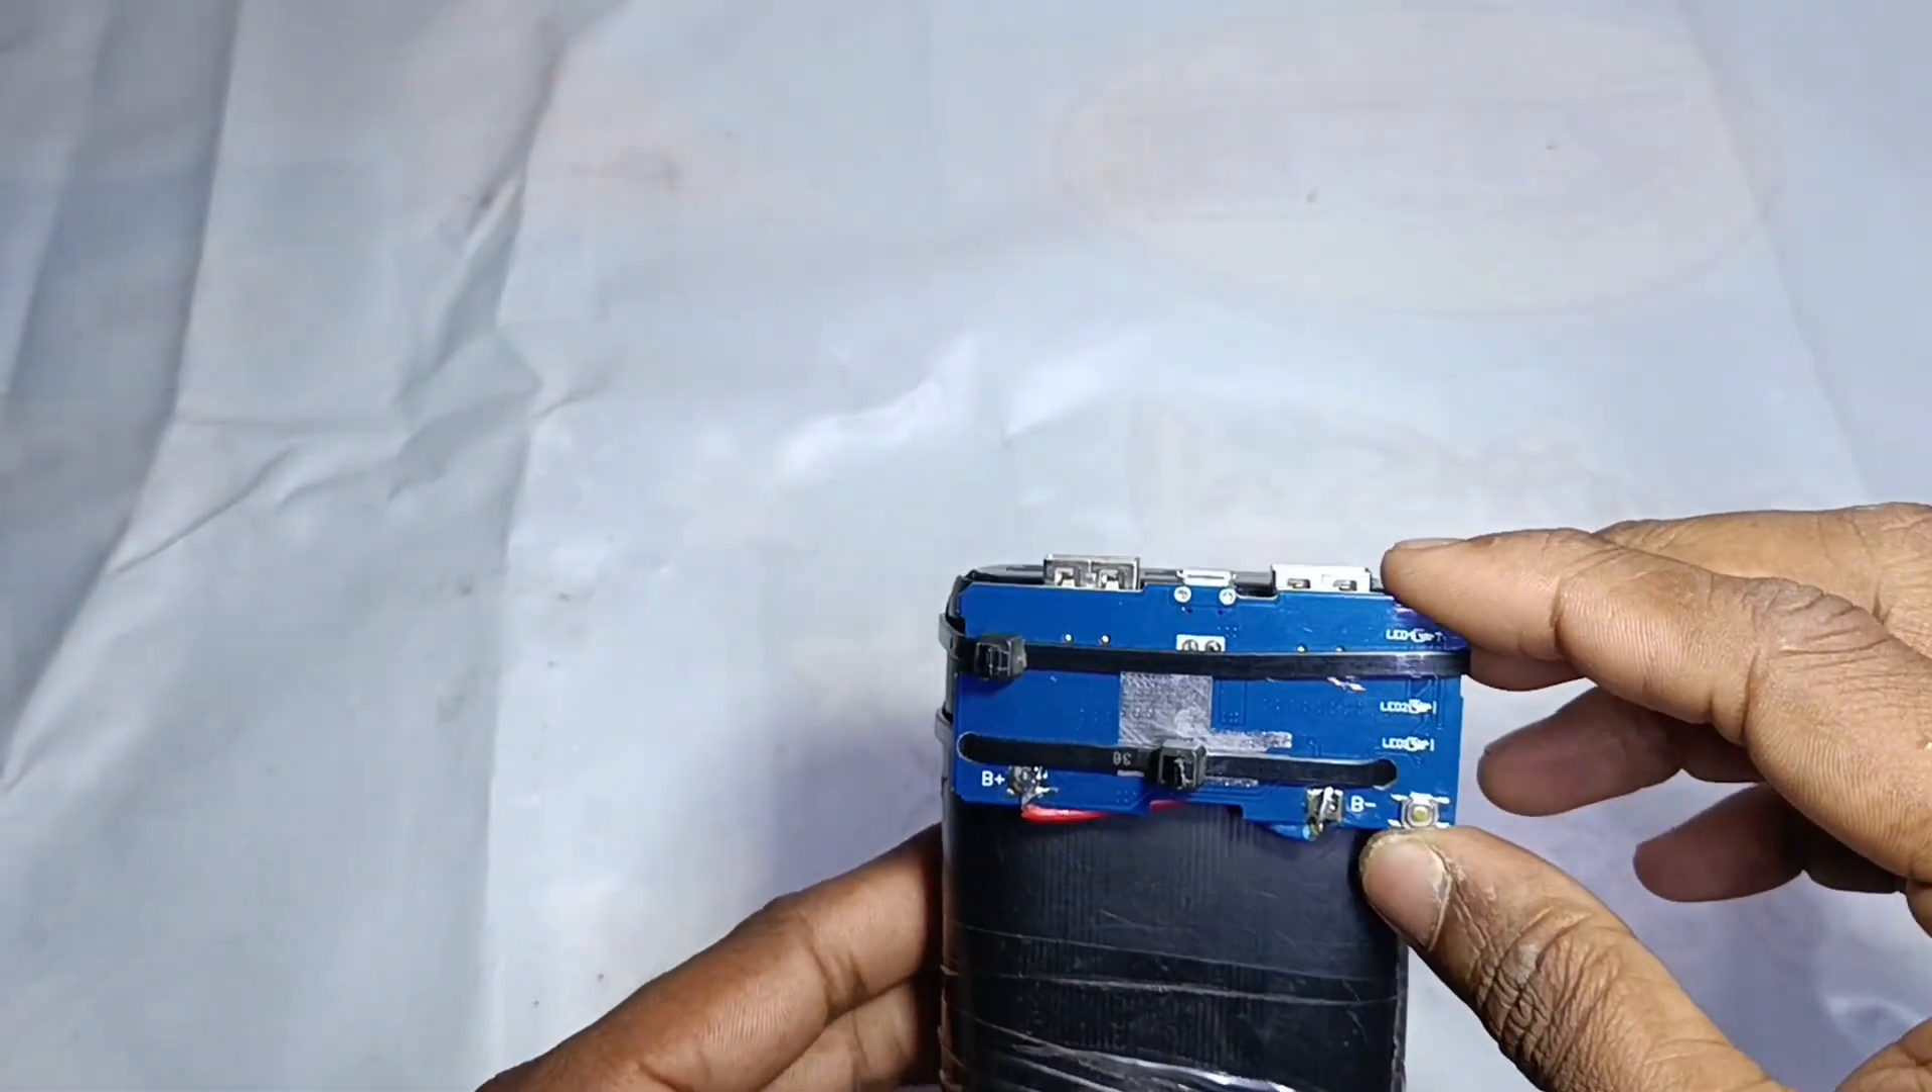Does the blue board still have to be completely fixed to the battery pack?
No.